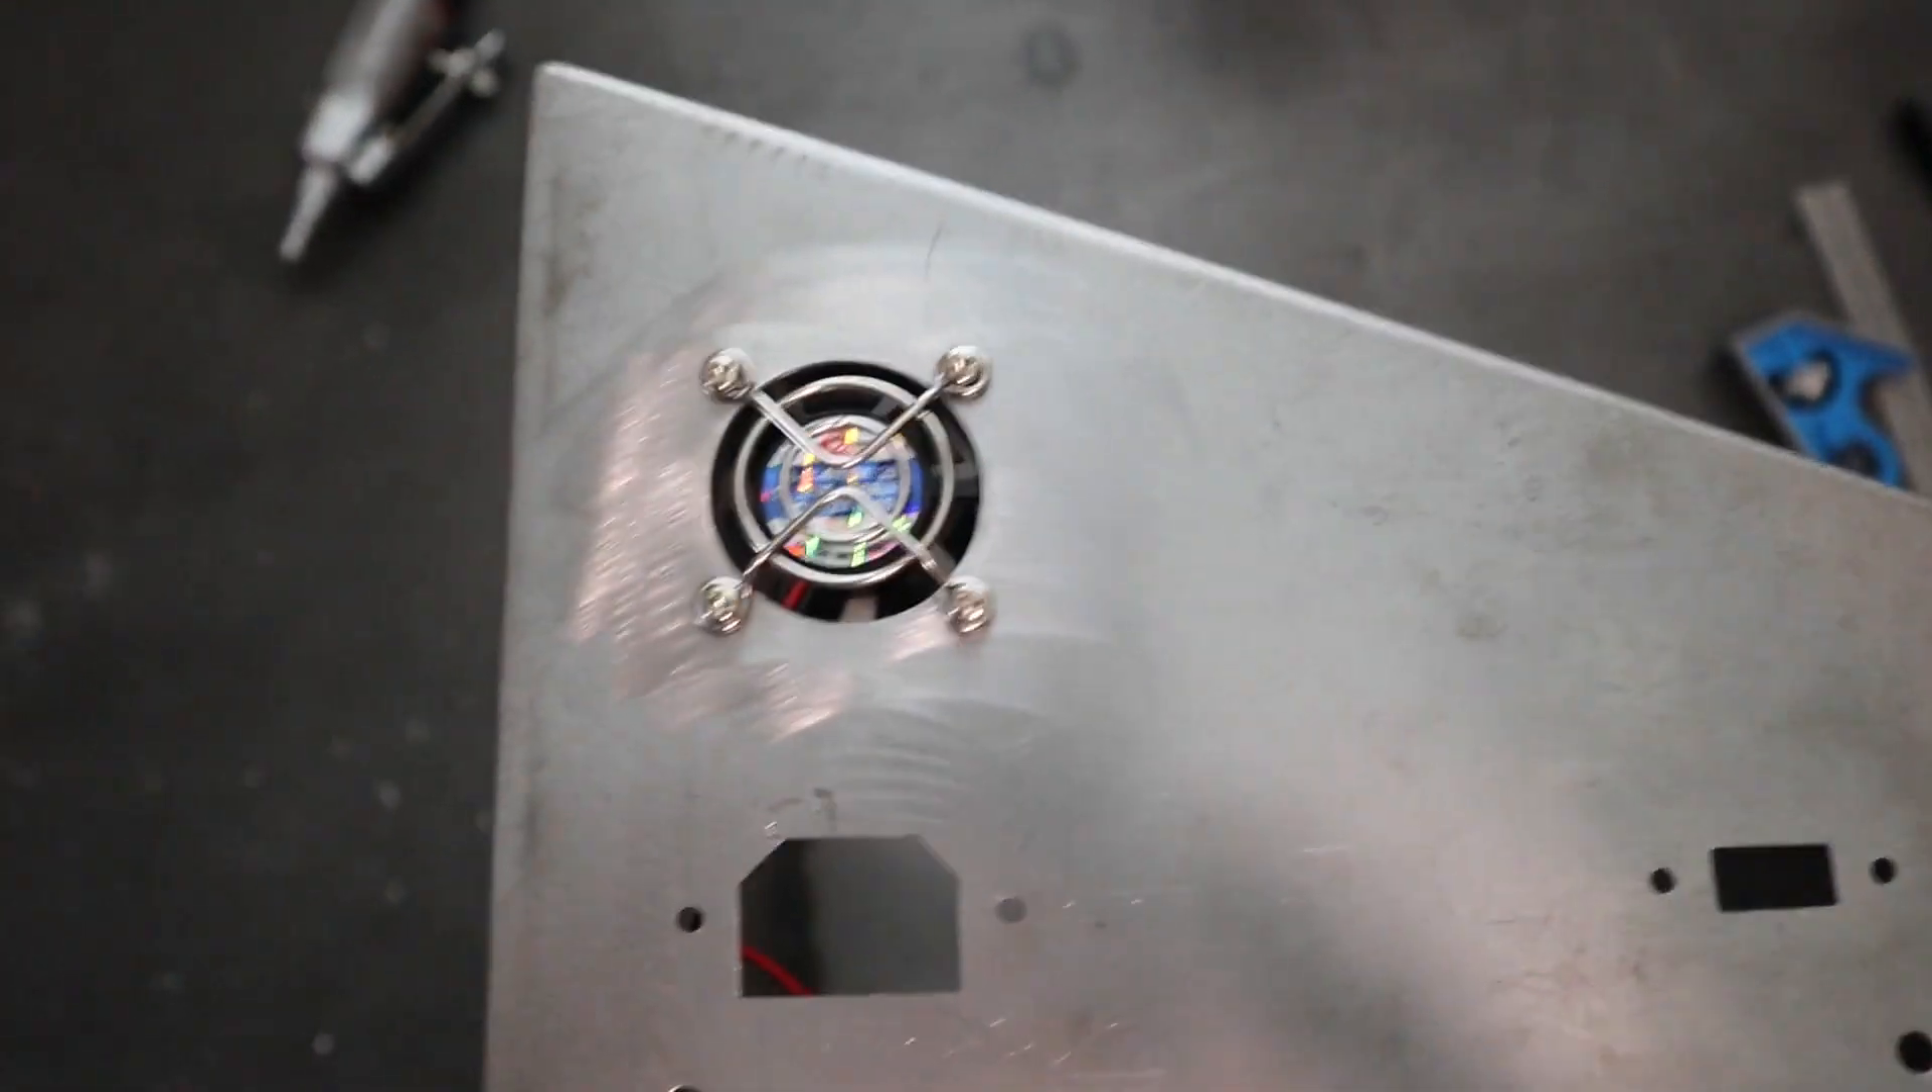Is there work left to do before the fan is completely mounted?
No.